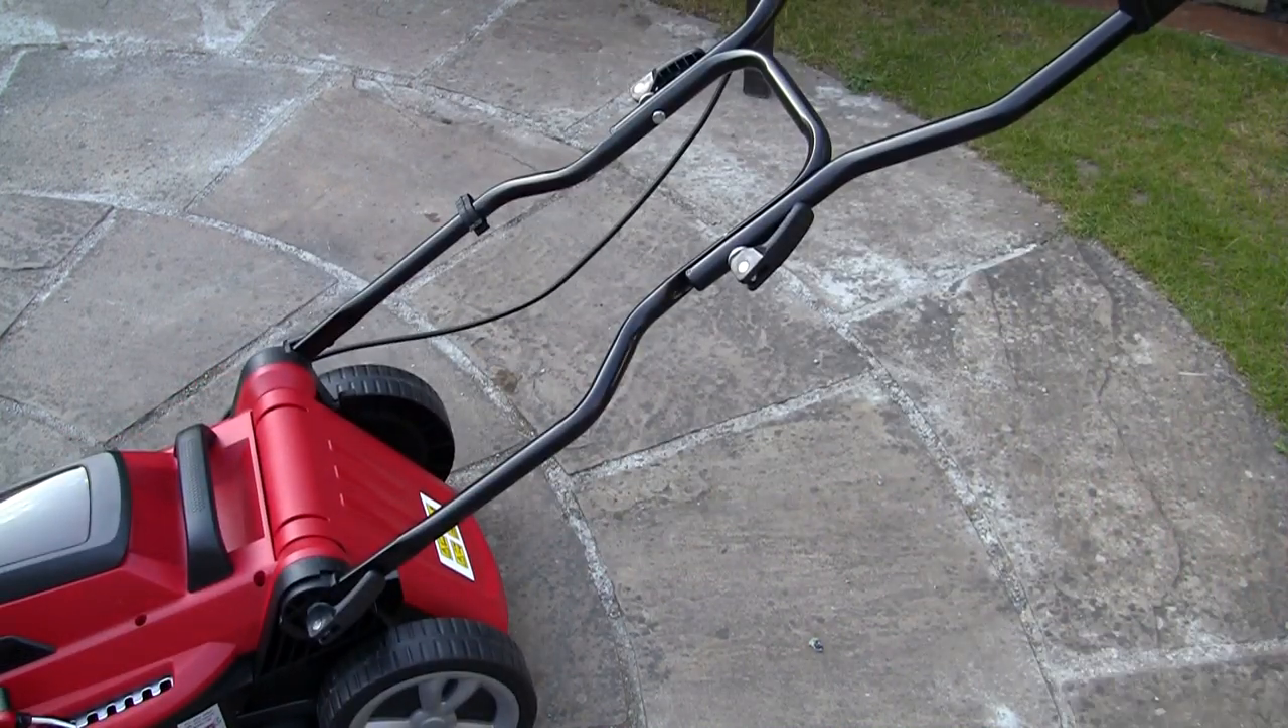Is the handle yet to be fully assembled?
No.